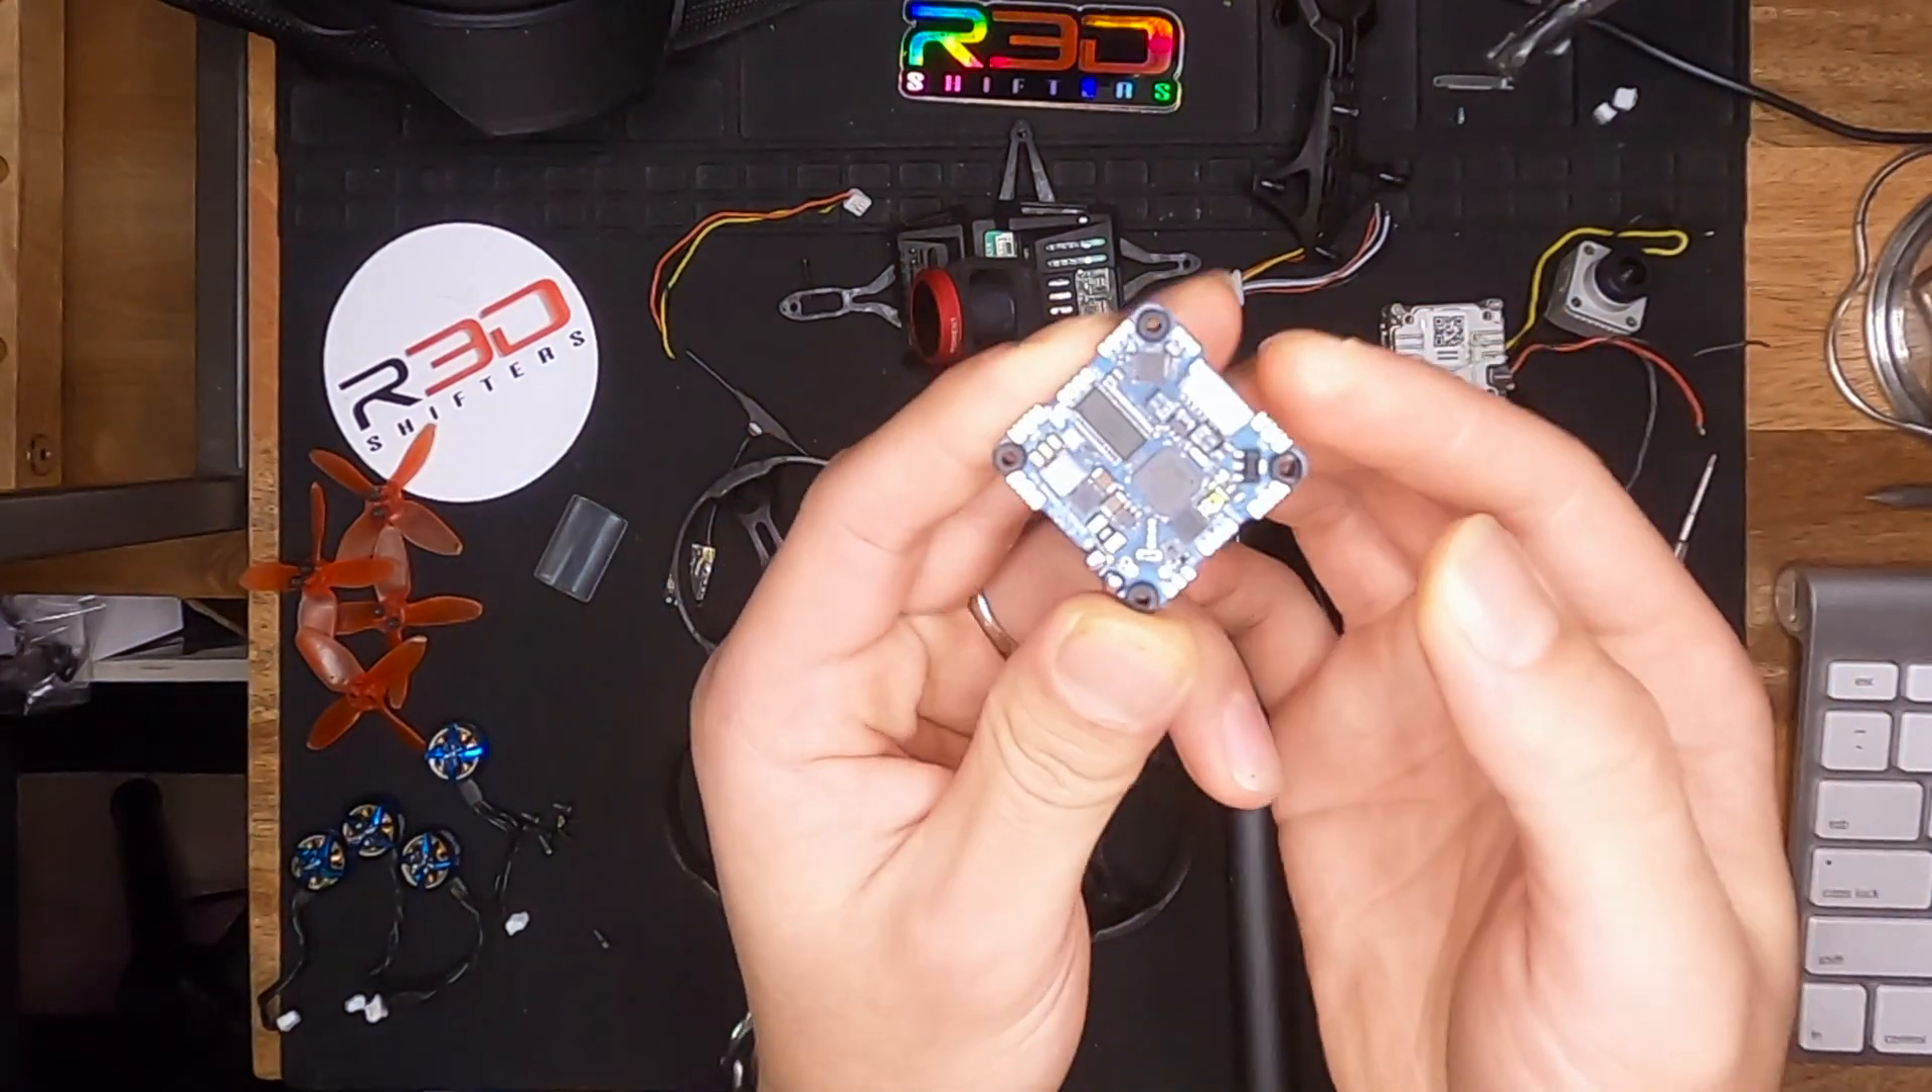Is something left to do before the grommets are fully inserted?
No.